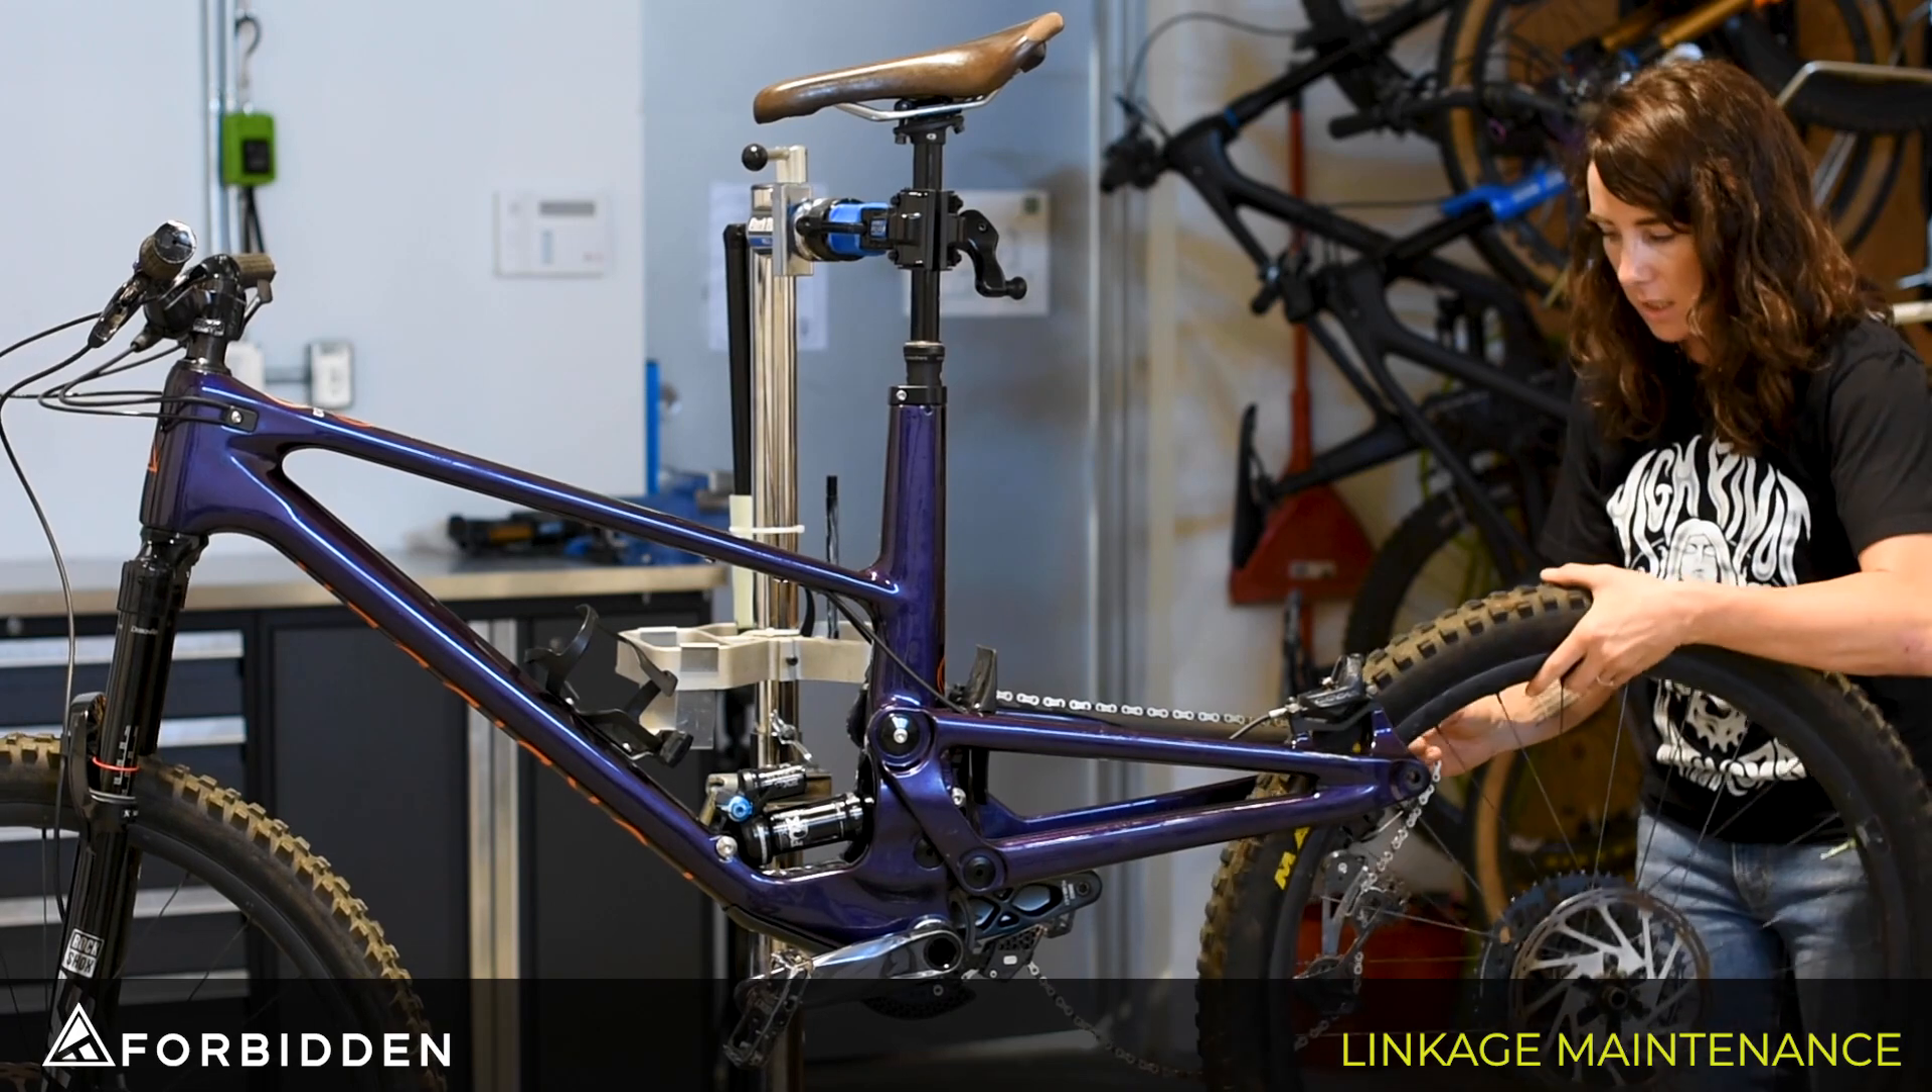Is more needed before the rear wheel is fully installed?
Yes.